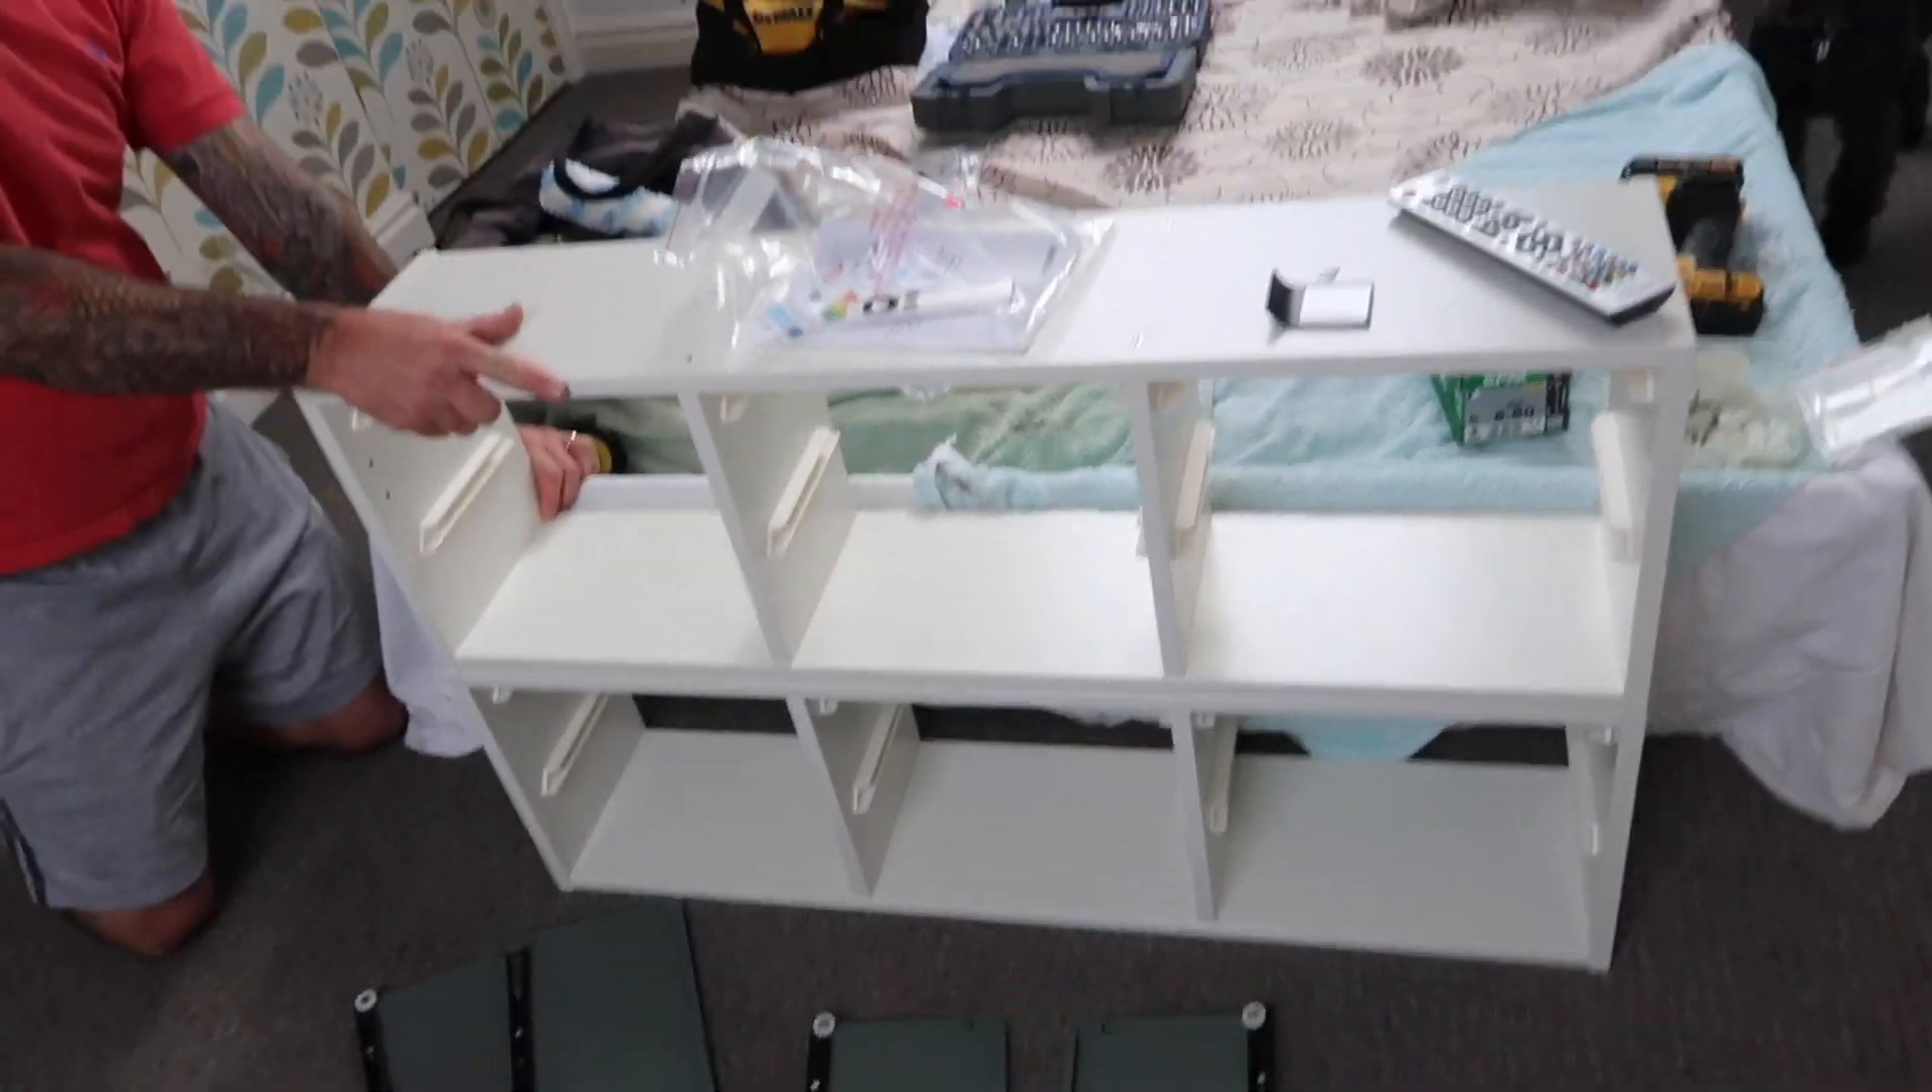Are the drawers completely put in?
No.